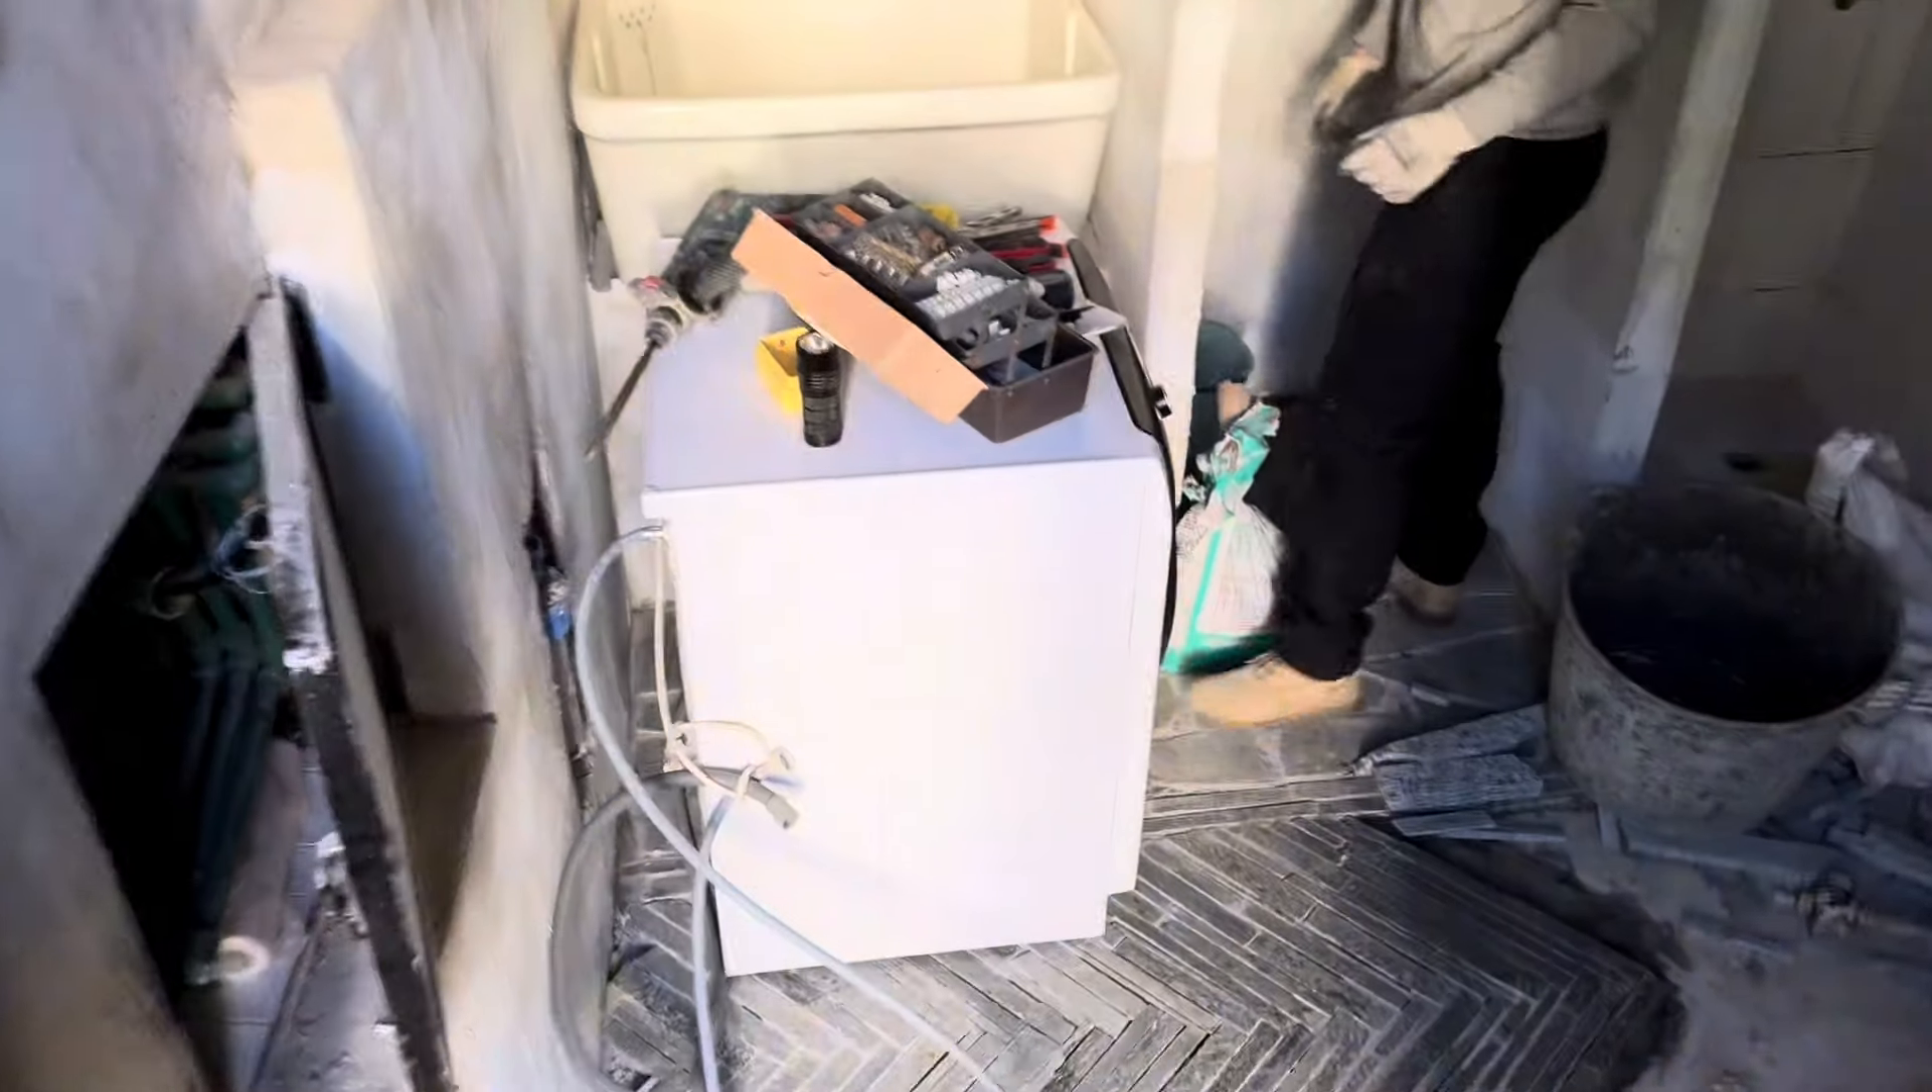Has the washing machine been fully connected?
No.